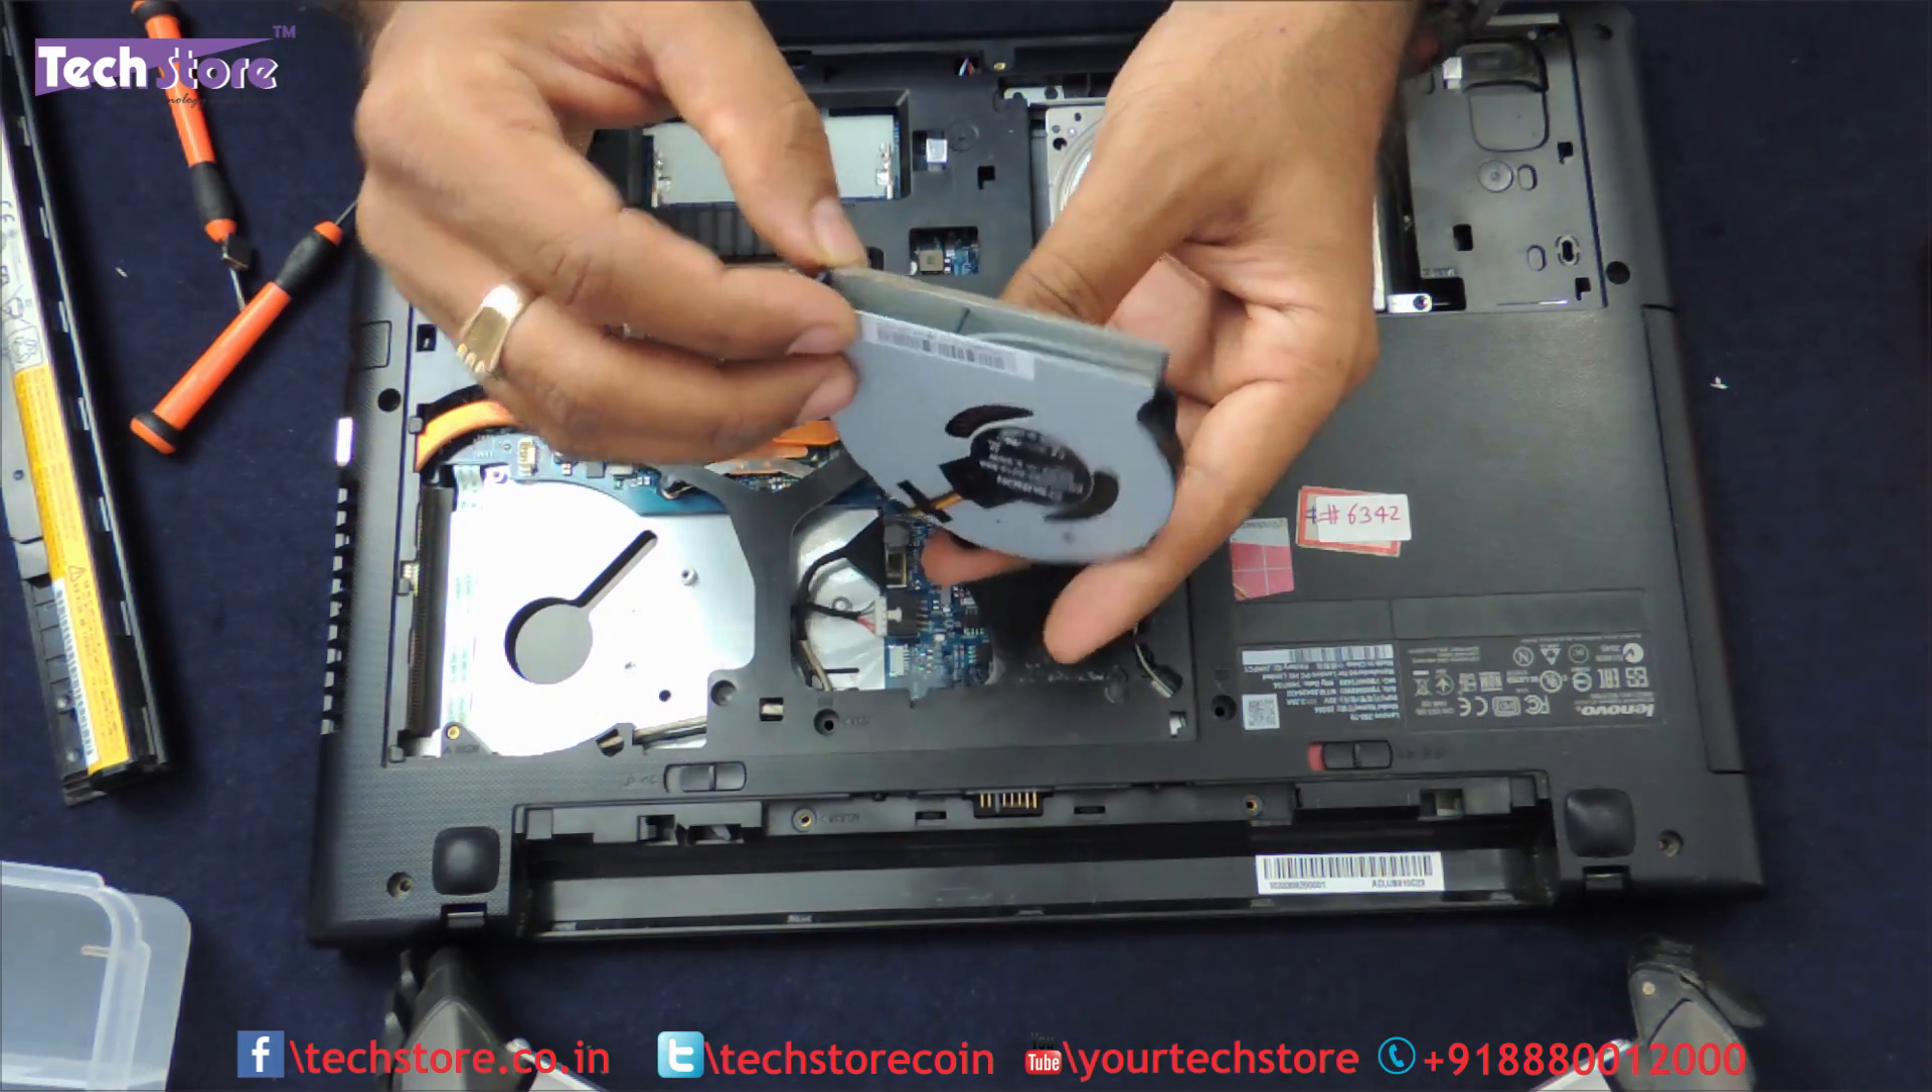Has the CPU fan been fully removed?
Yes.